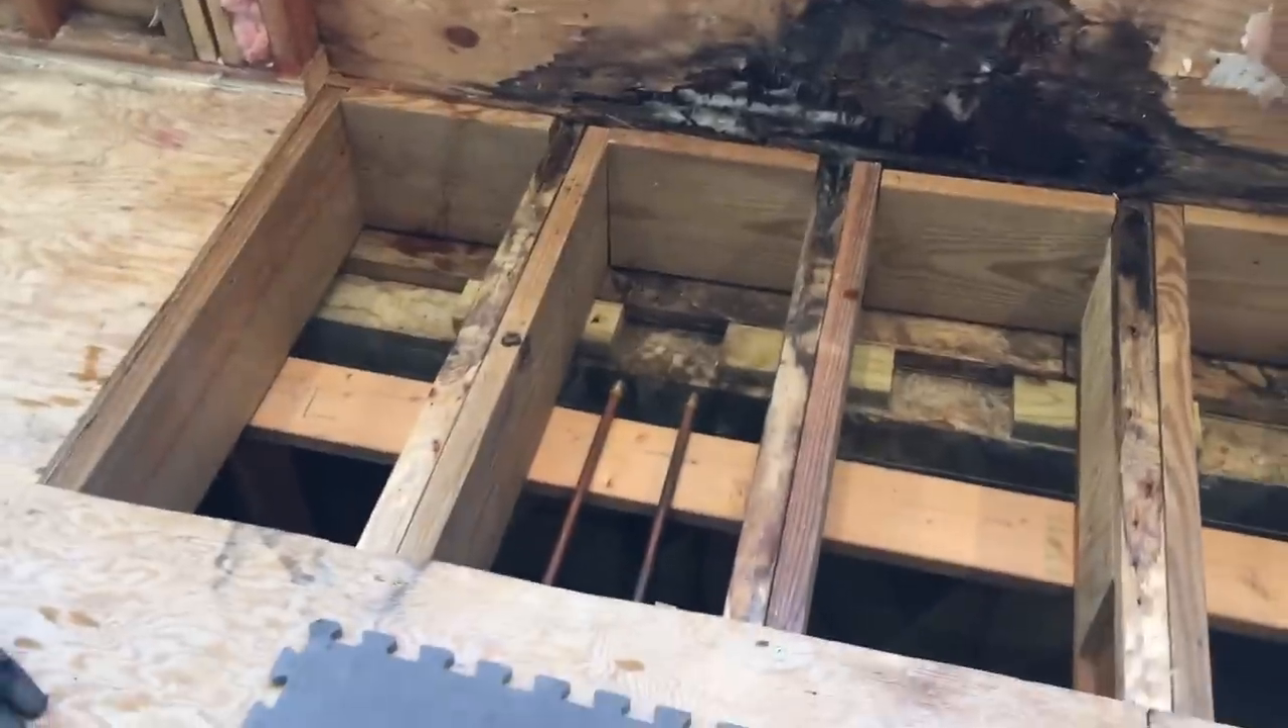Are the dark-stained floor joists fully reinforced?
Yes.